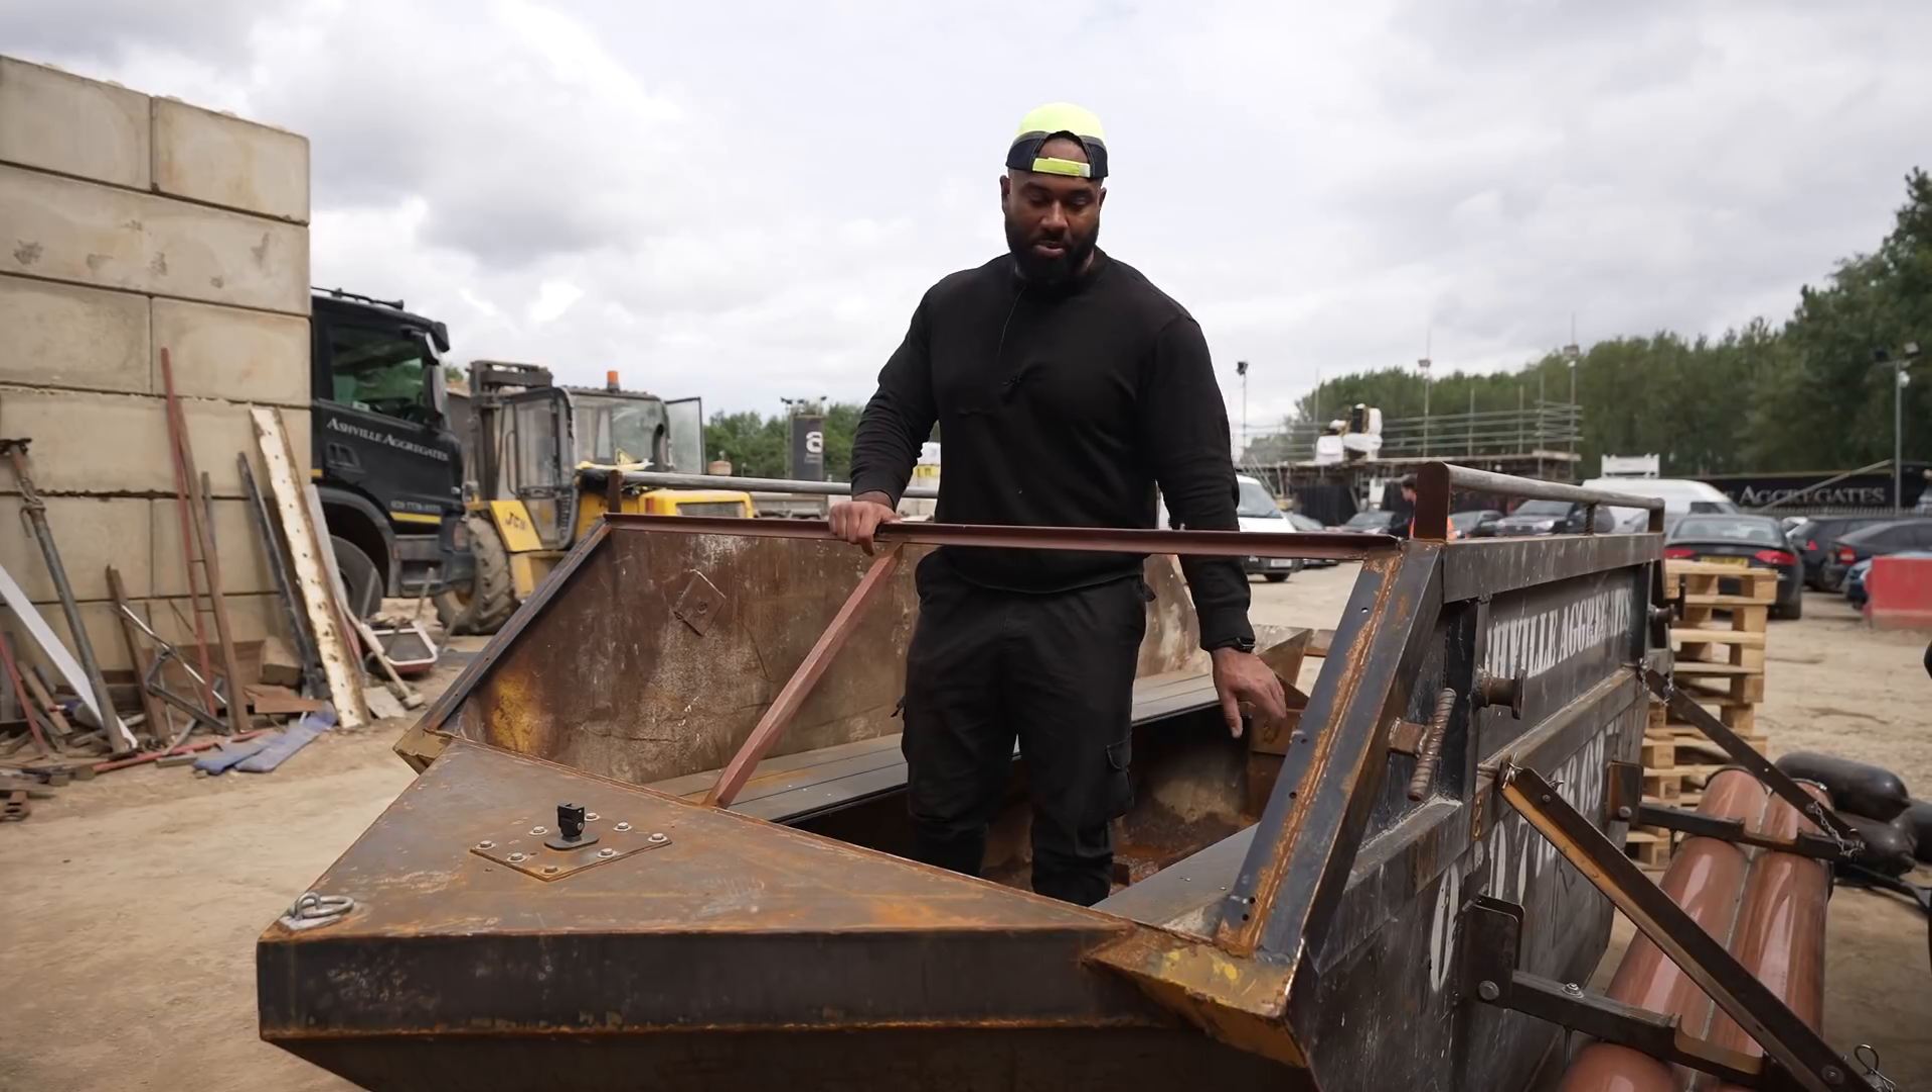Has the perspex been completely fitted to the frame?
No.